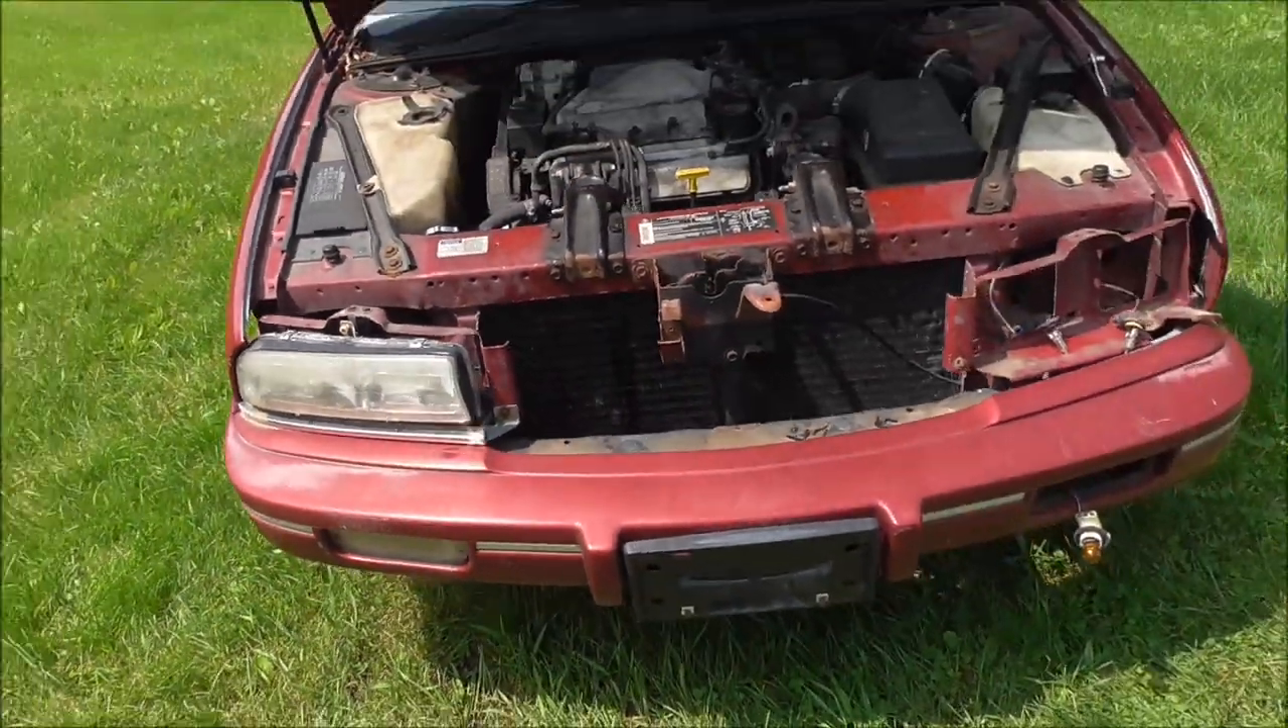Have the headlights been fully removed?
No.